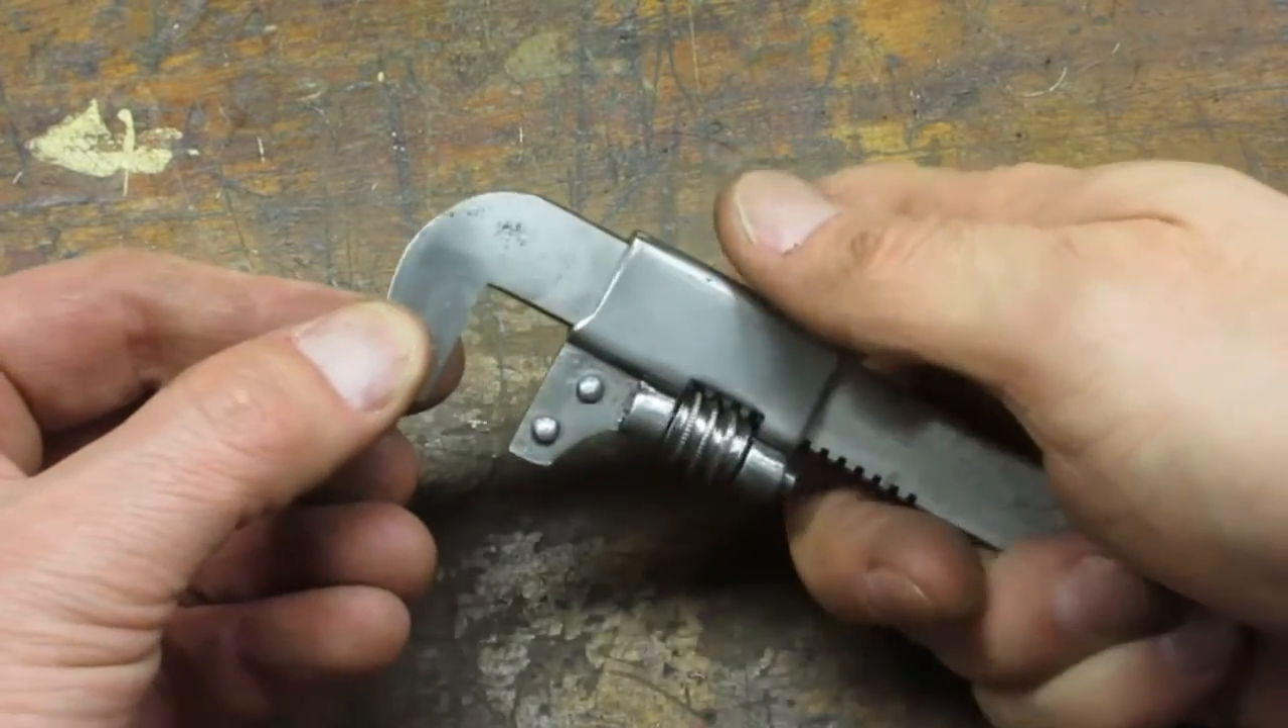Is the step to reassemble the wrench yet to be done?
No.